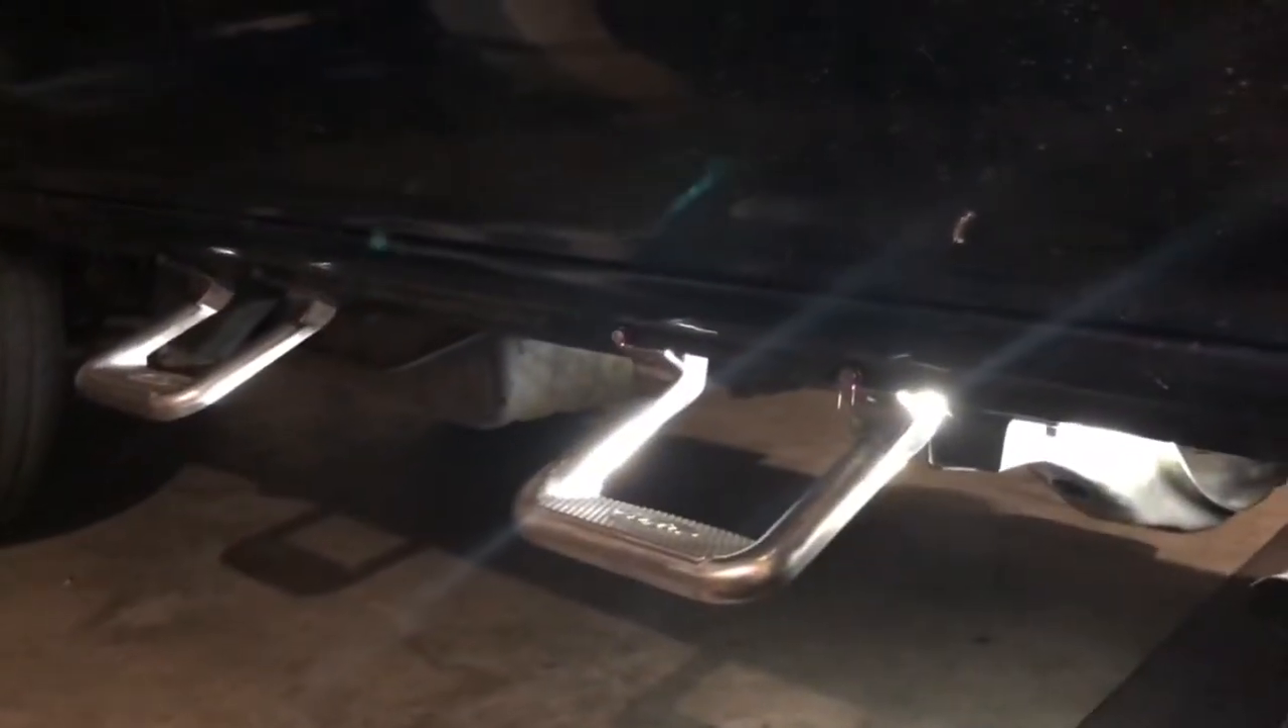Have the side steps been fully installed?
Yes.